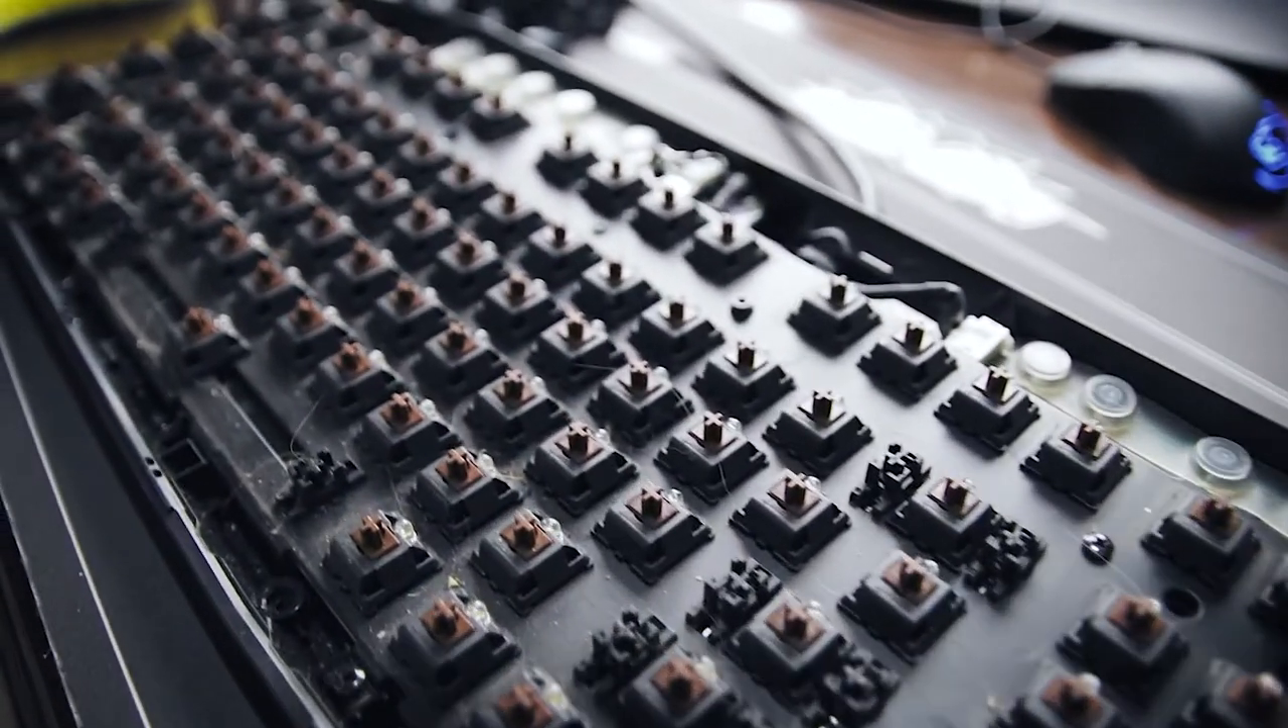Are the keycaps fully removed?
Yes.